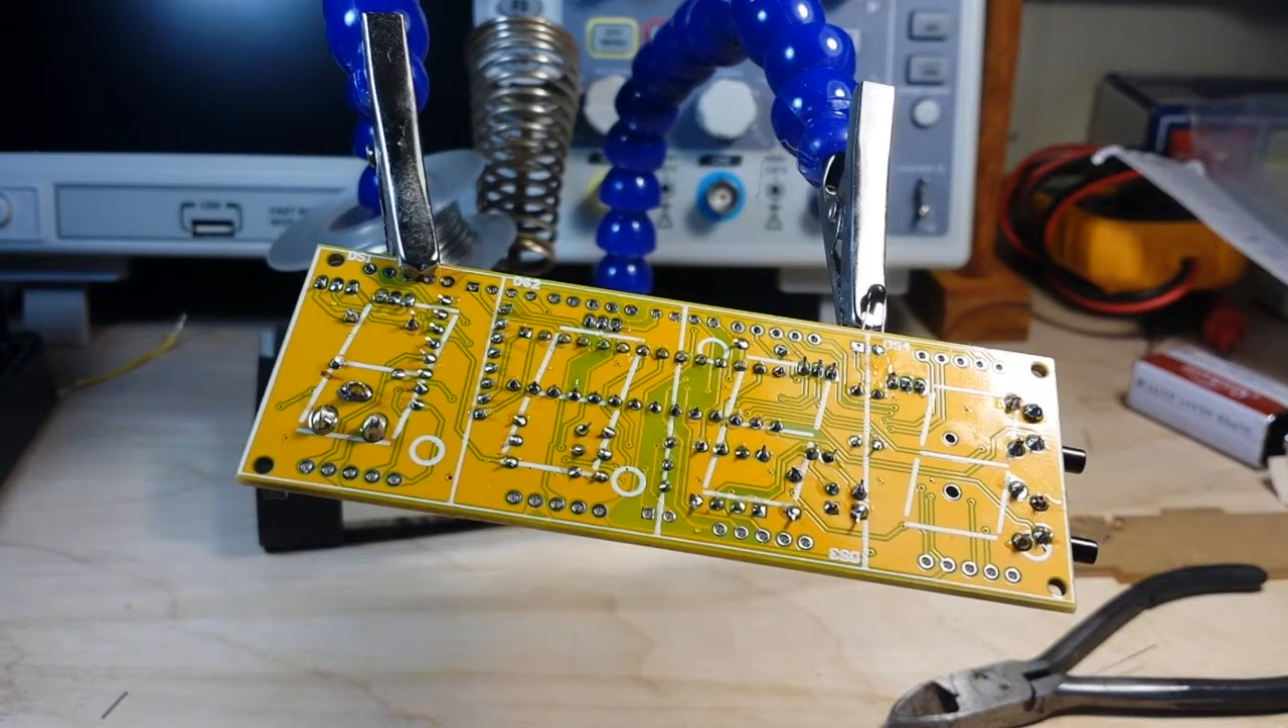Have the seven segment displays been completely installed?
No.